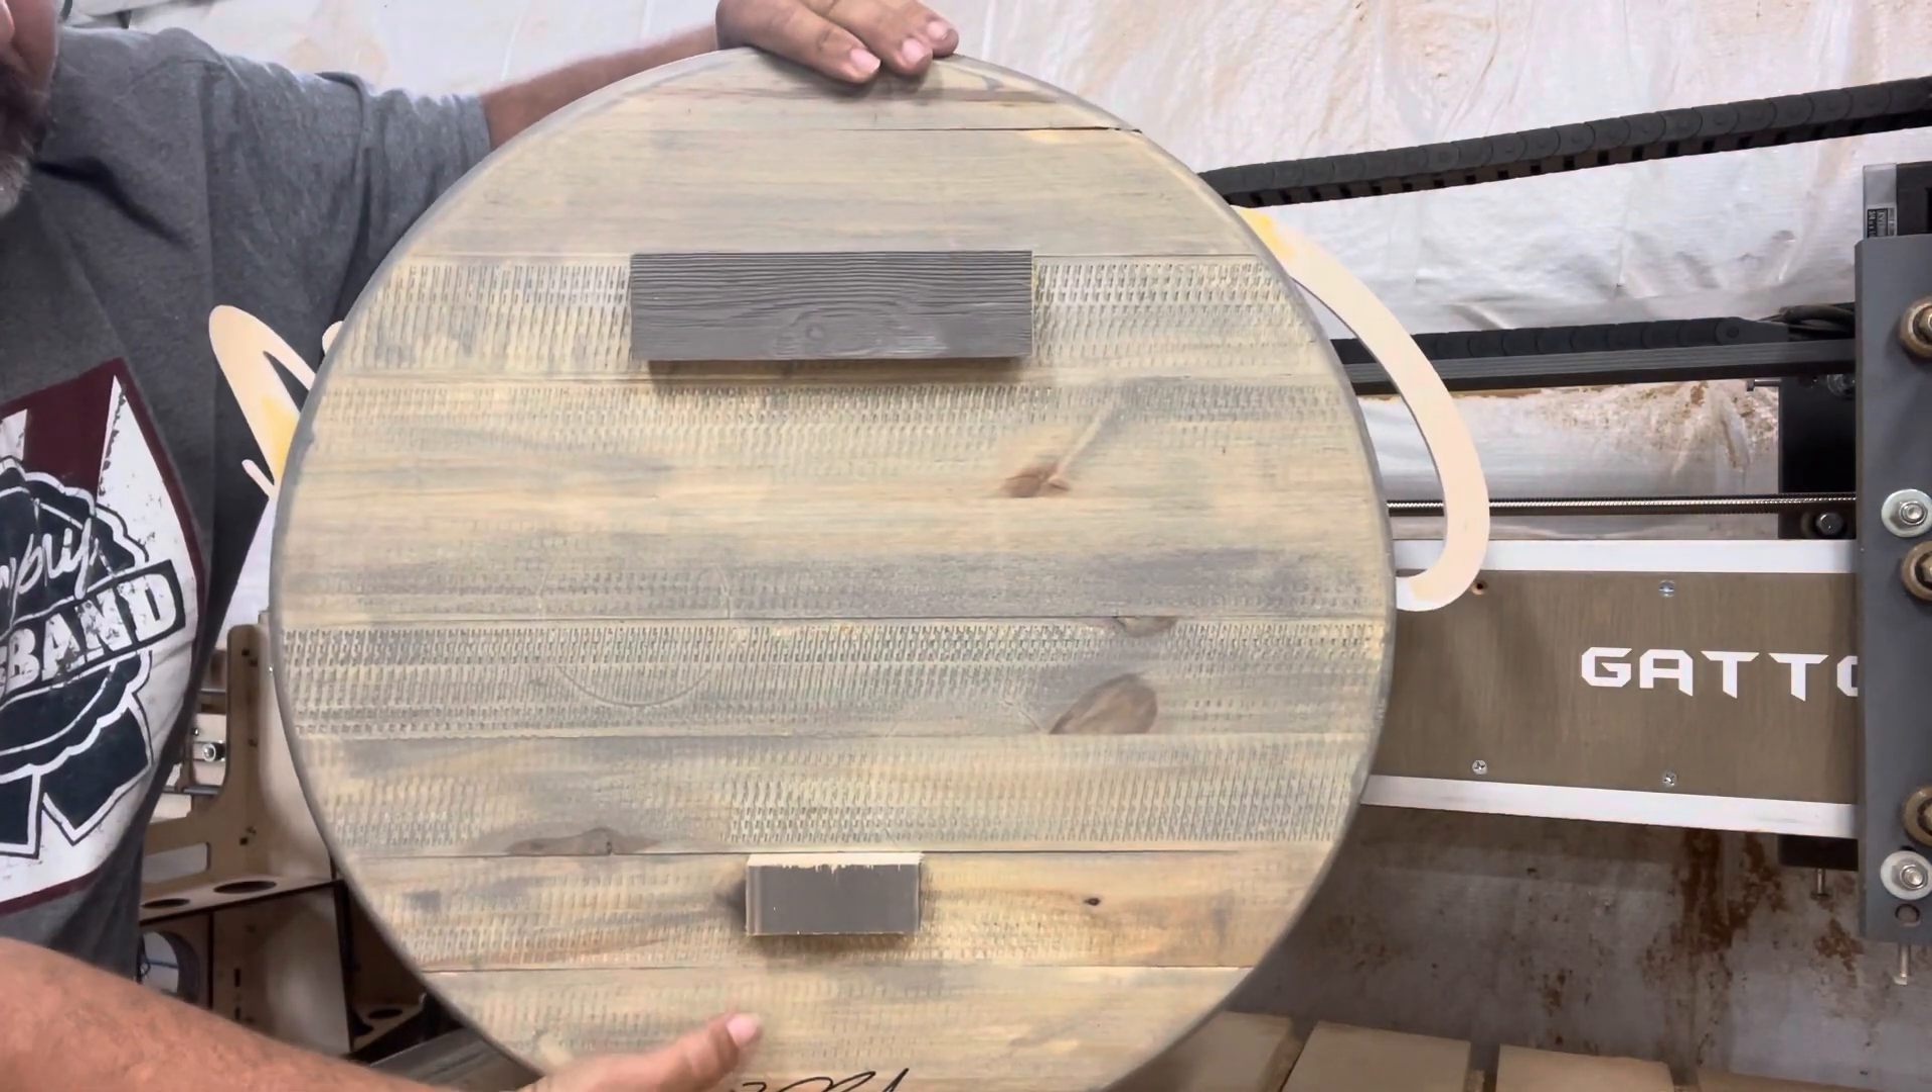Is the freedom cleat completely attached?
Yes.